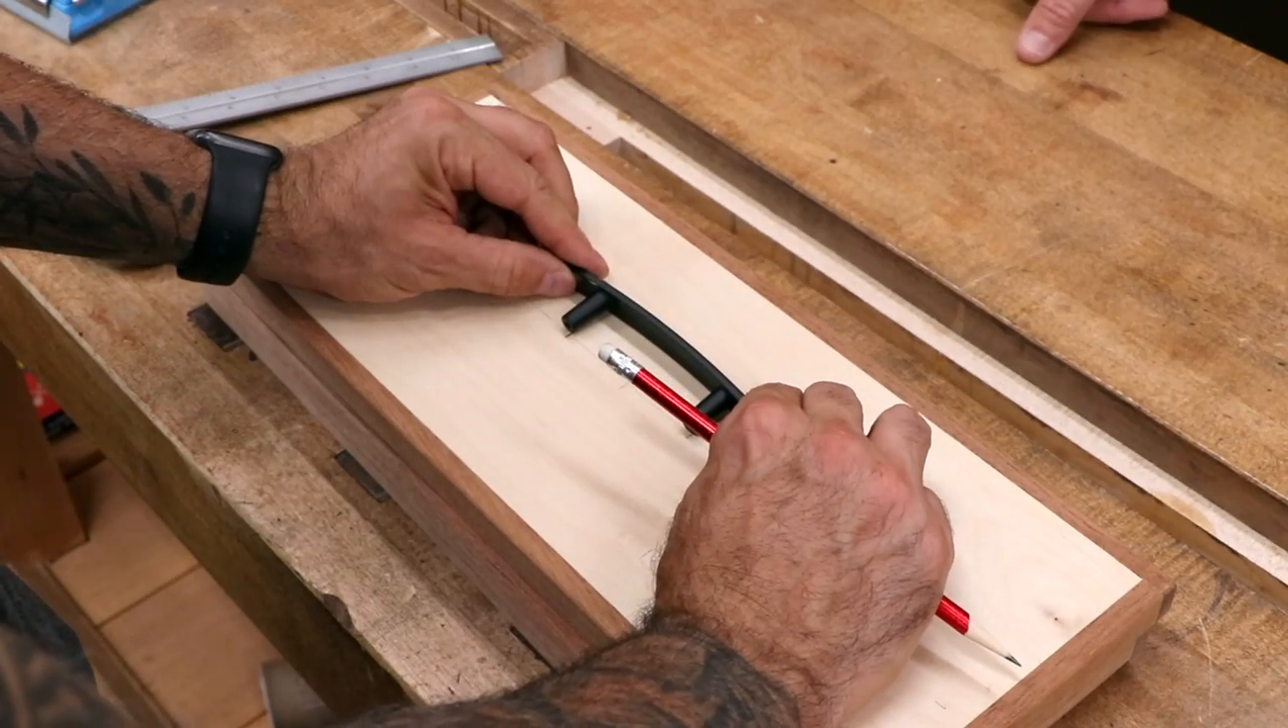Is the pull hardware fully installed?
No.